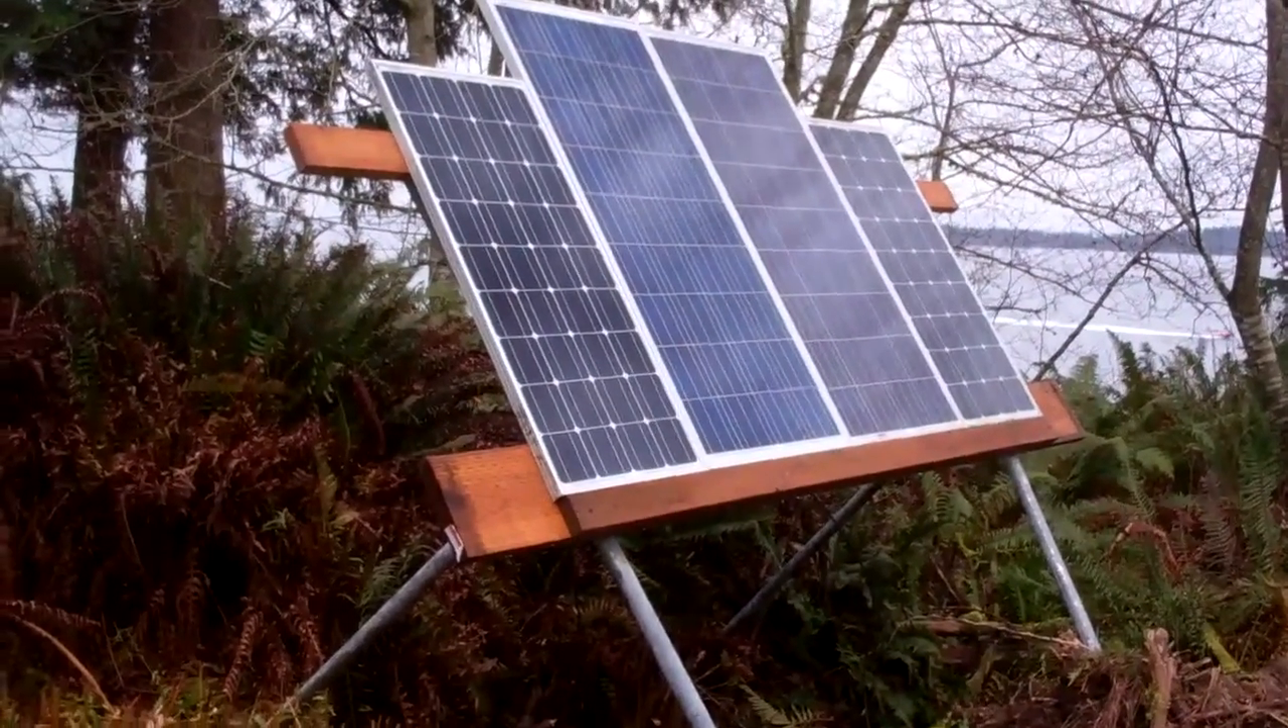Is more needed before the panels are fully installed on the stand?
No.